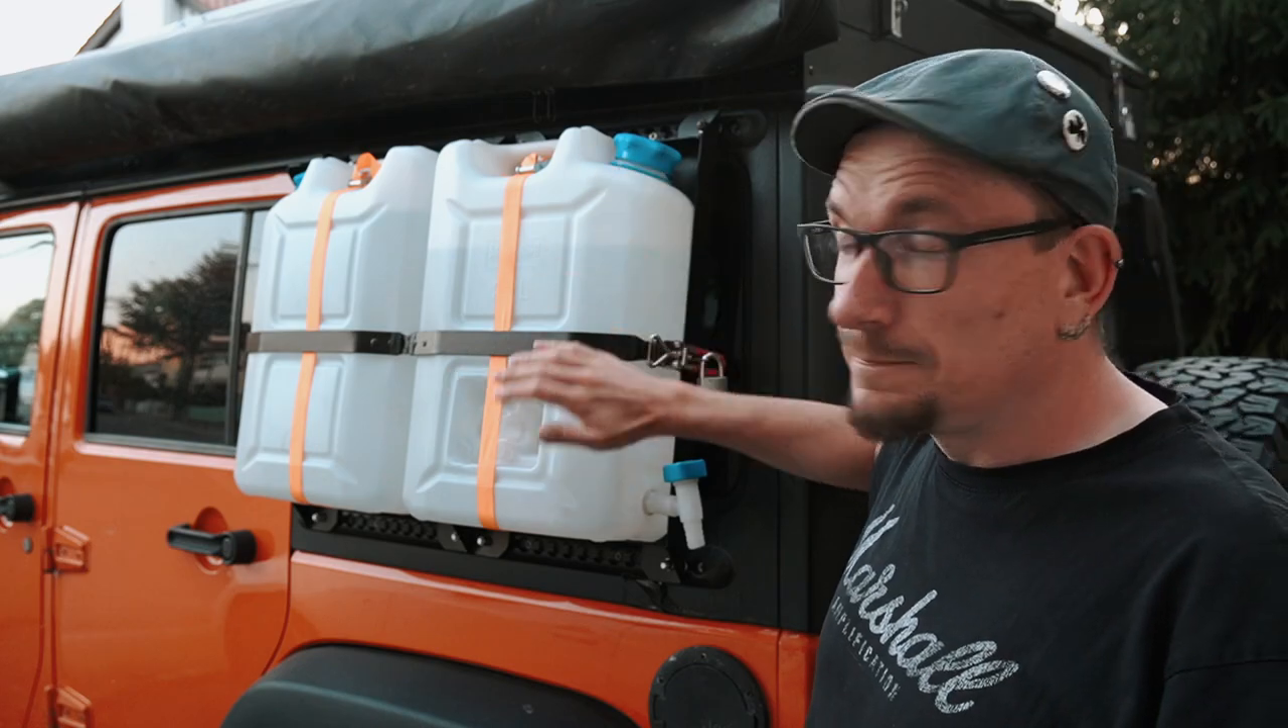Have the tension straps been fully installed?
Yes.